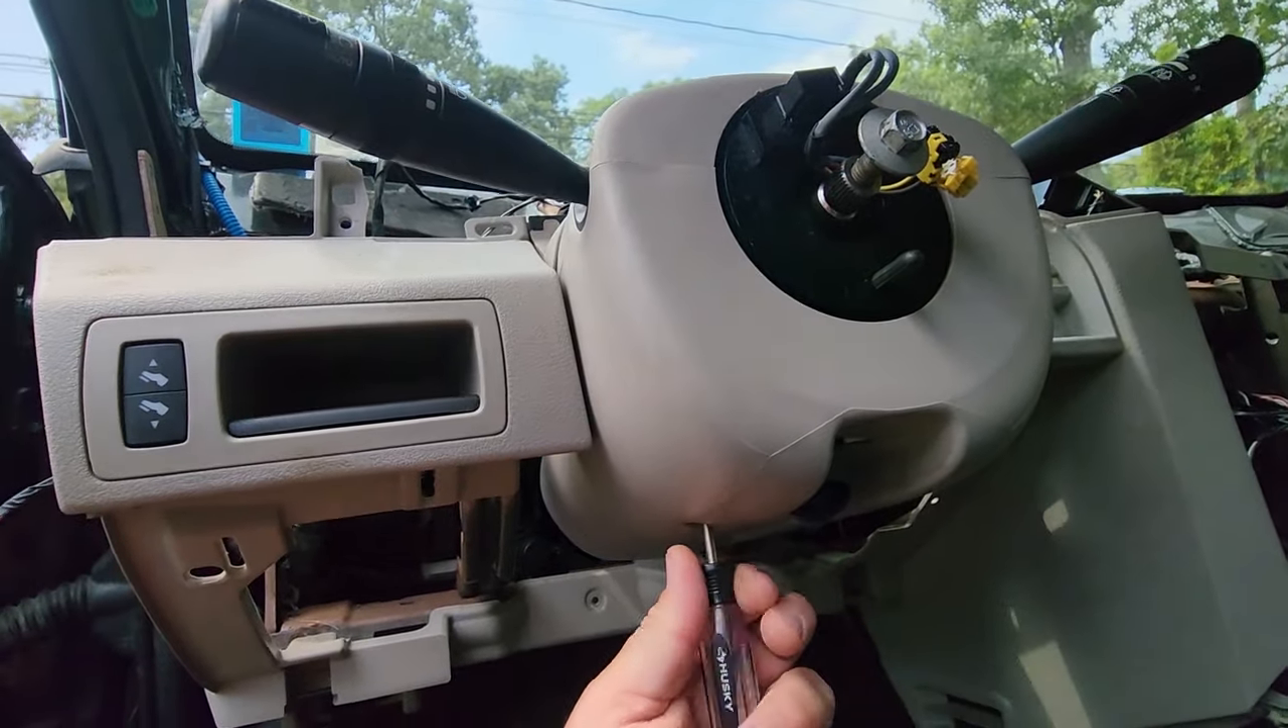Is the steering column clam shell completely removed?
No.